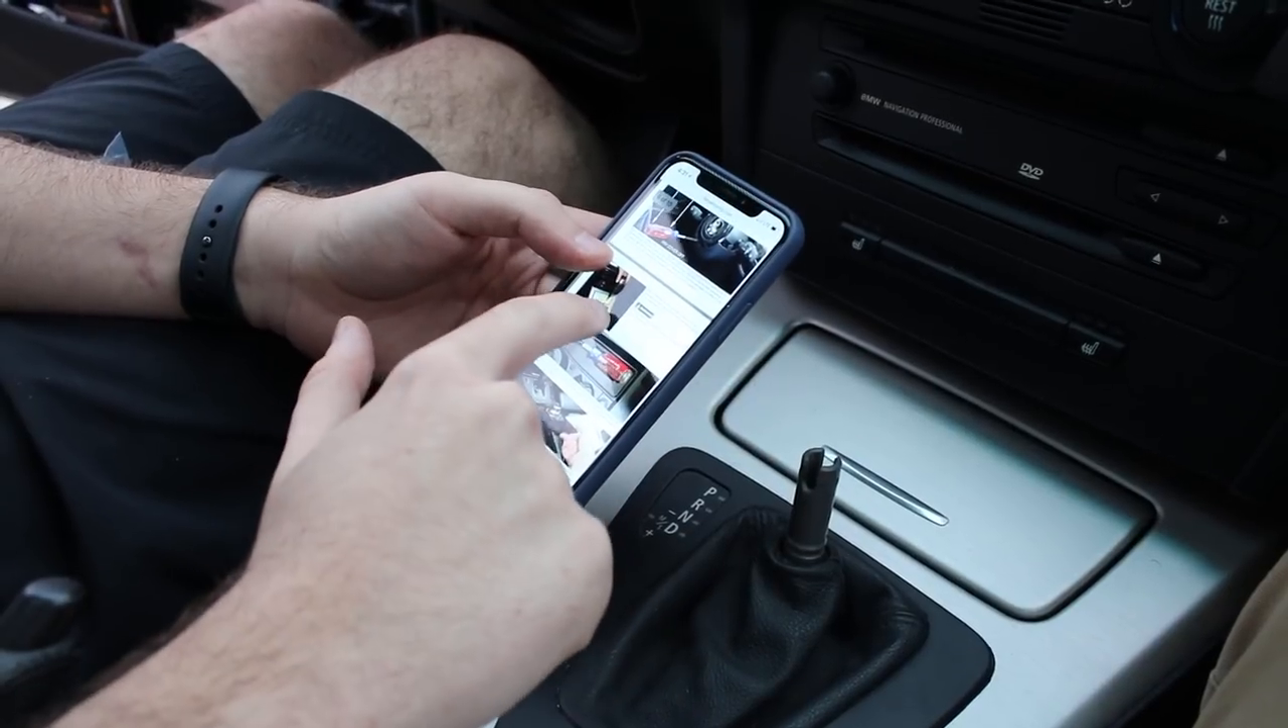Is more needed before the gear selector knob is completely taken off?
No.